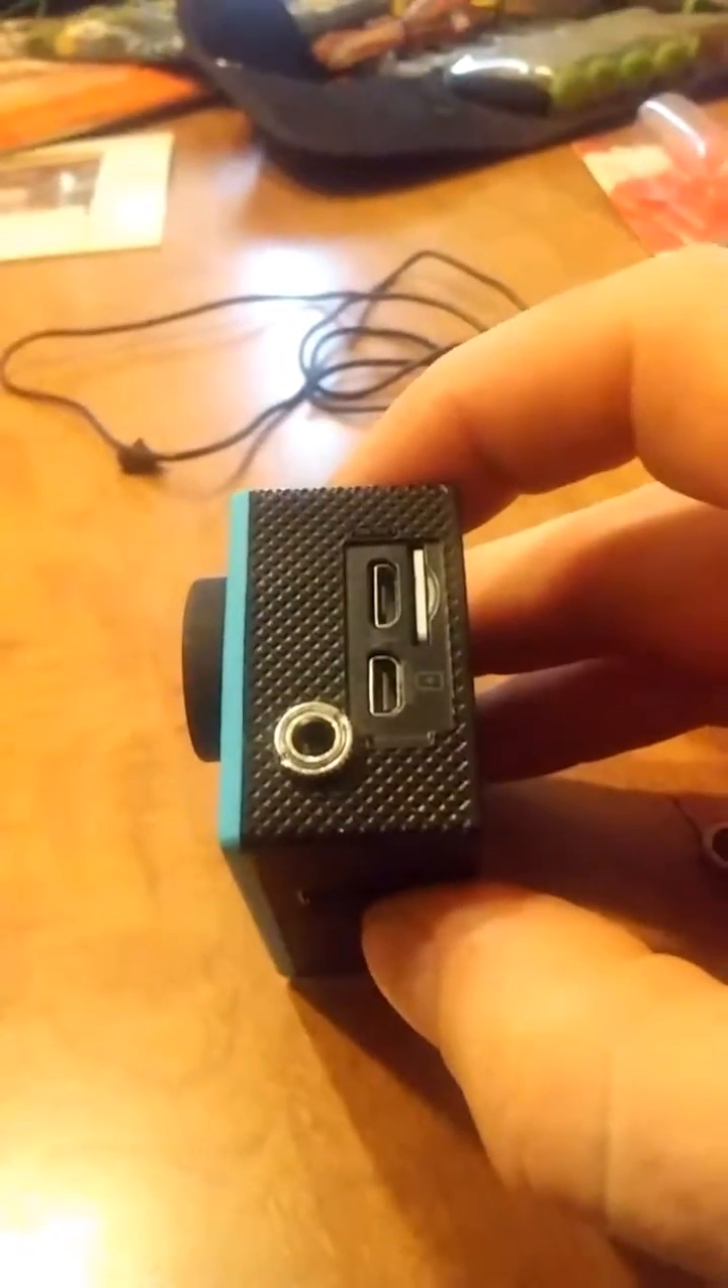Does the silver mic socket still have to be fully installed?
No.